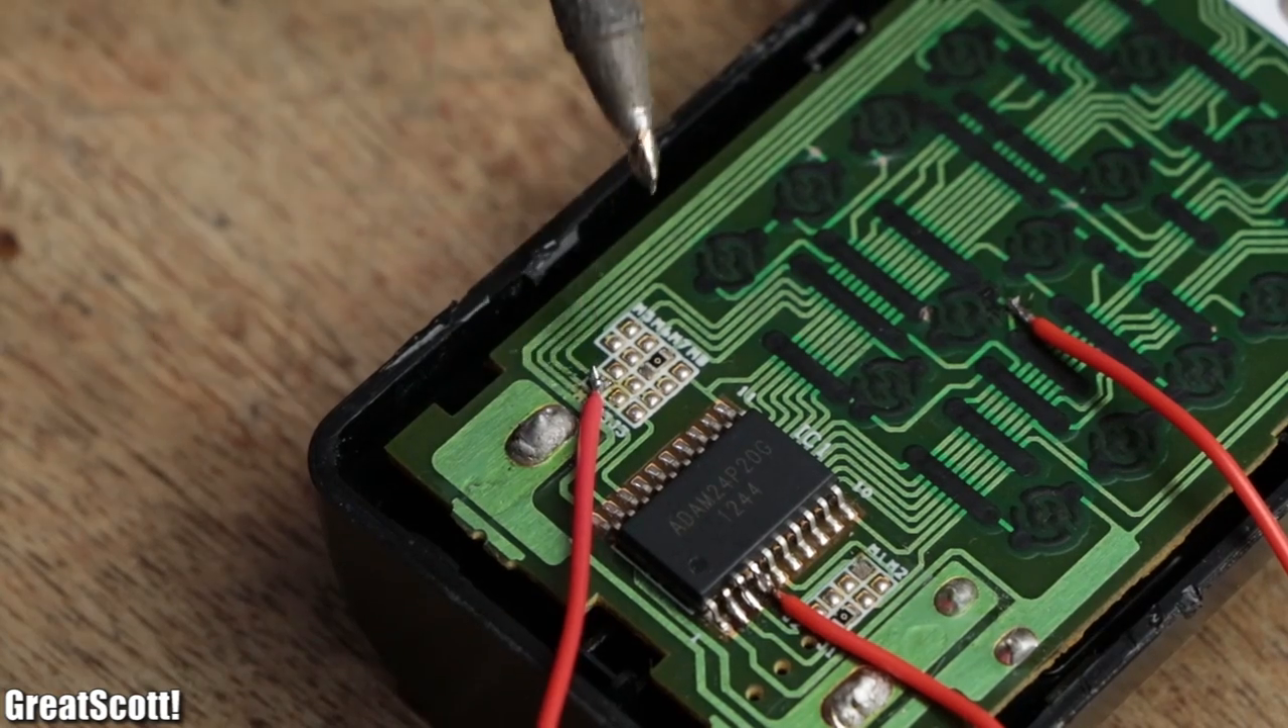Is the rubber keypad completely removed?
Yes.